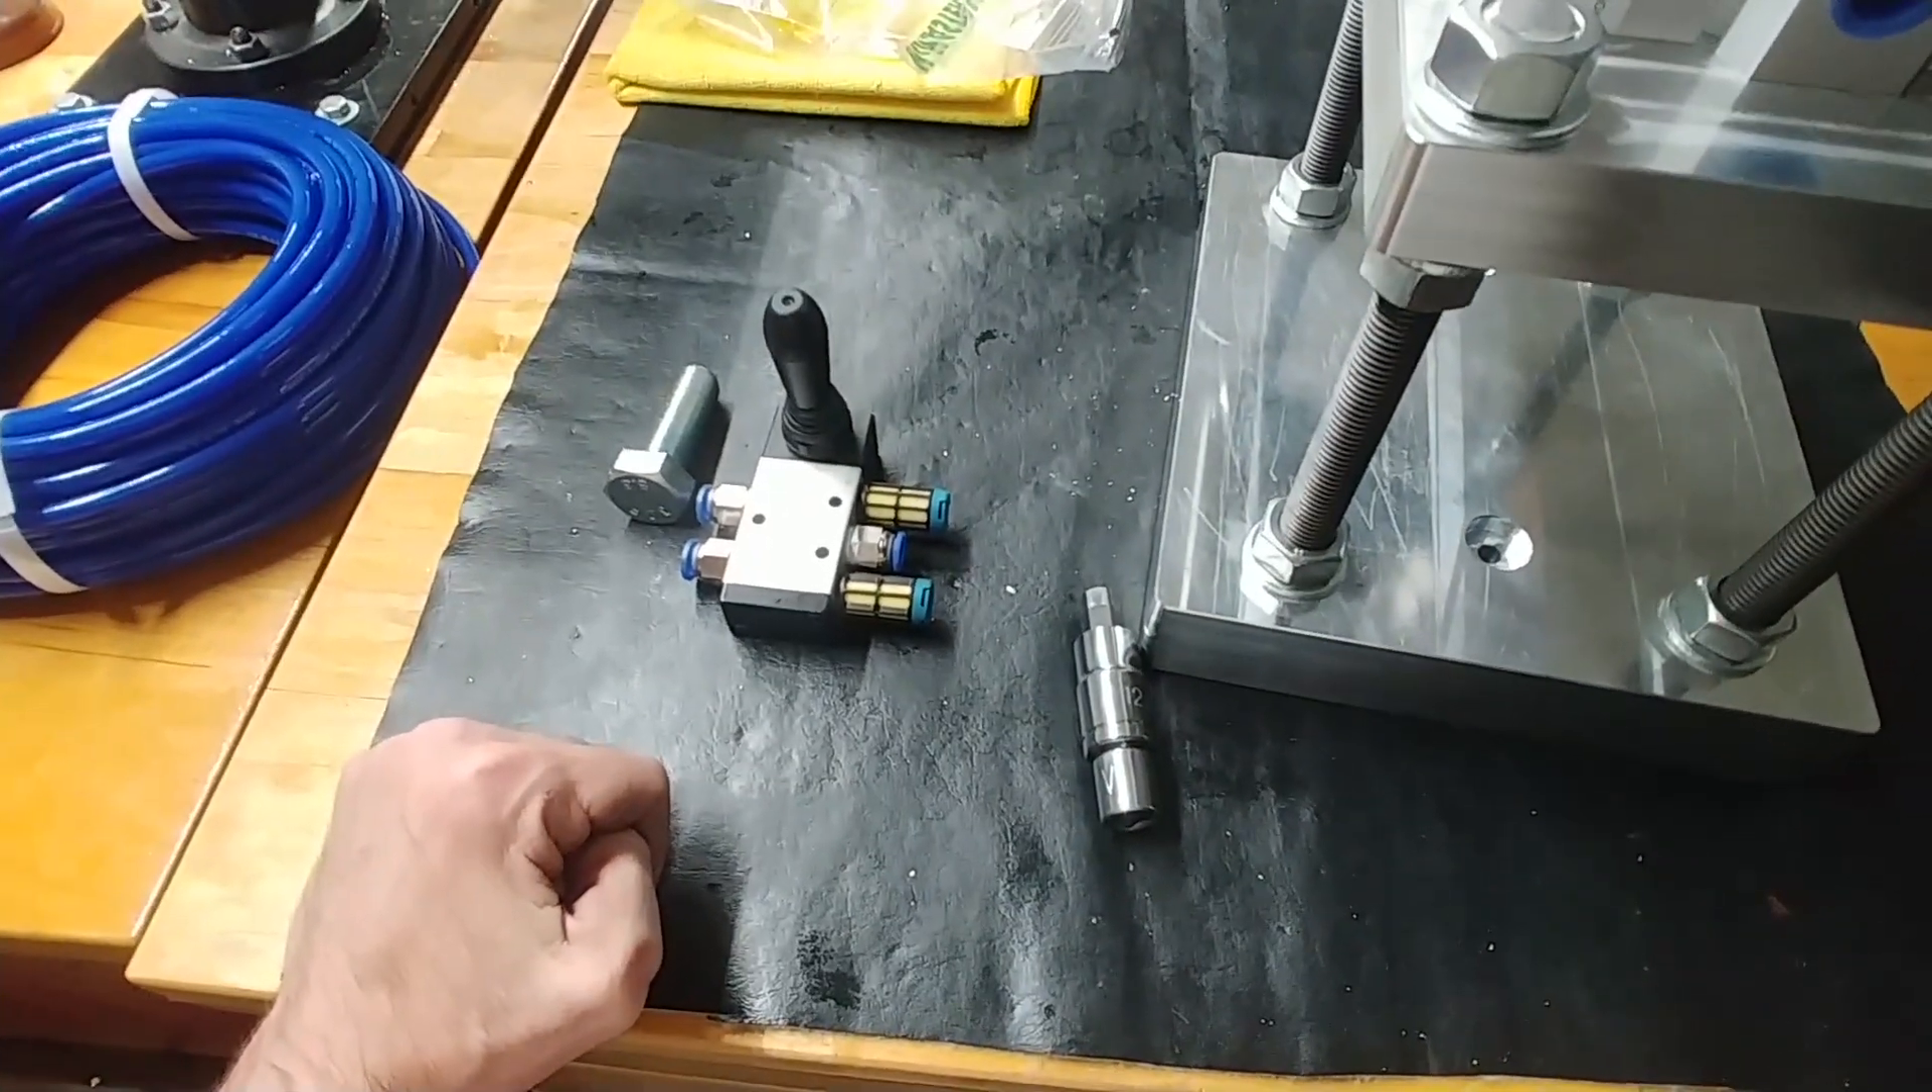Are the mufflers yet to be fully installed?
No.